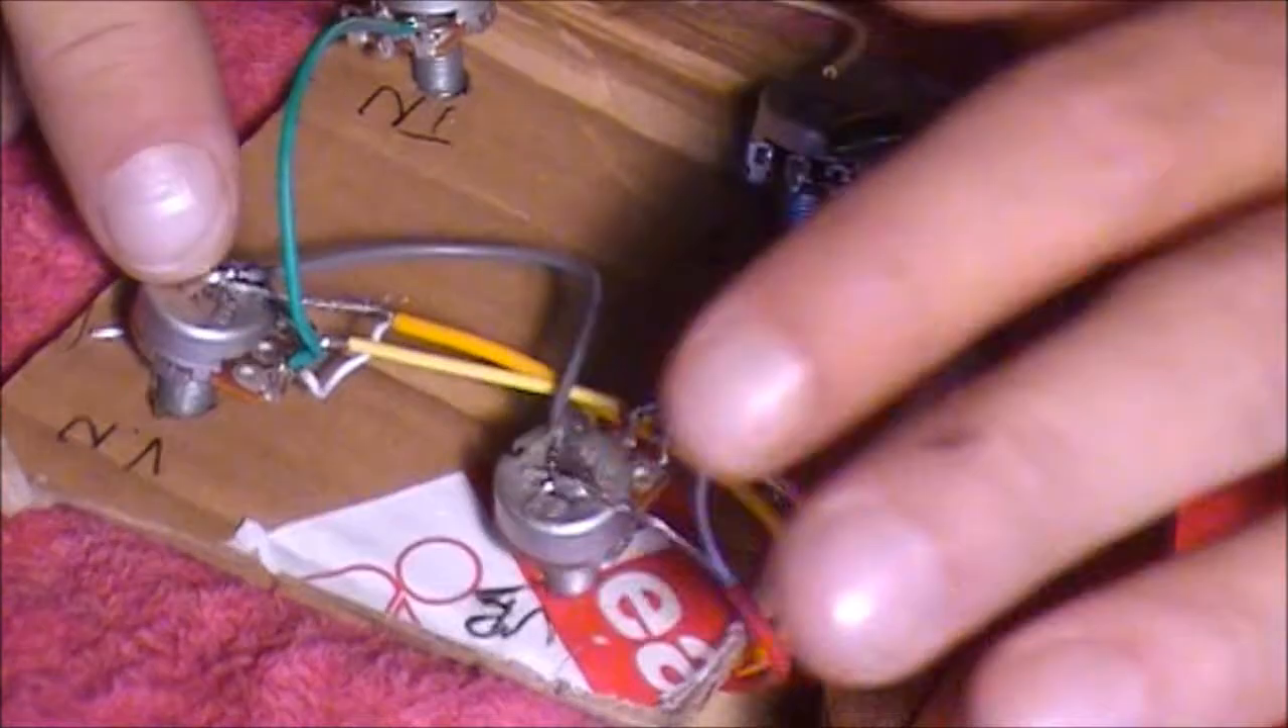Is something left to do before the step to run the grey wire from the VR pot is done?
No.